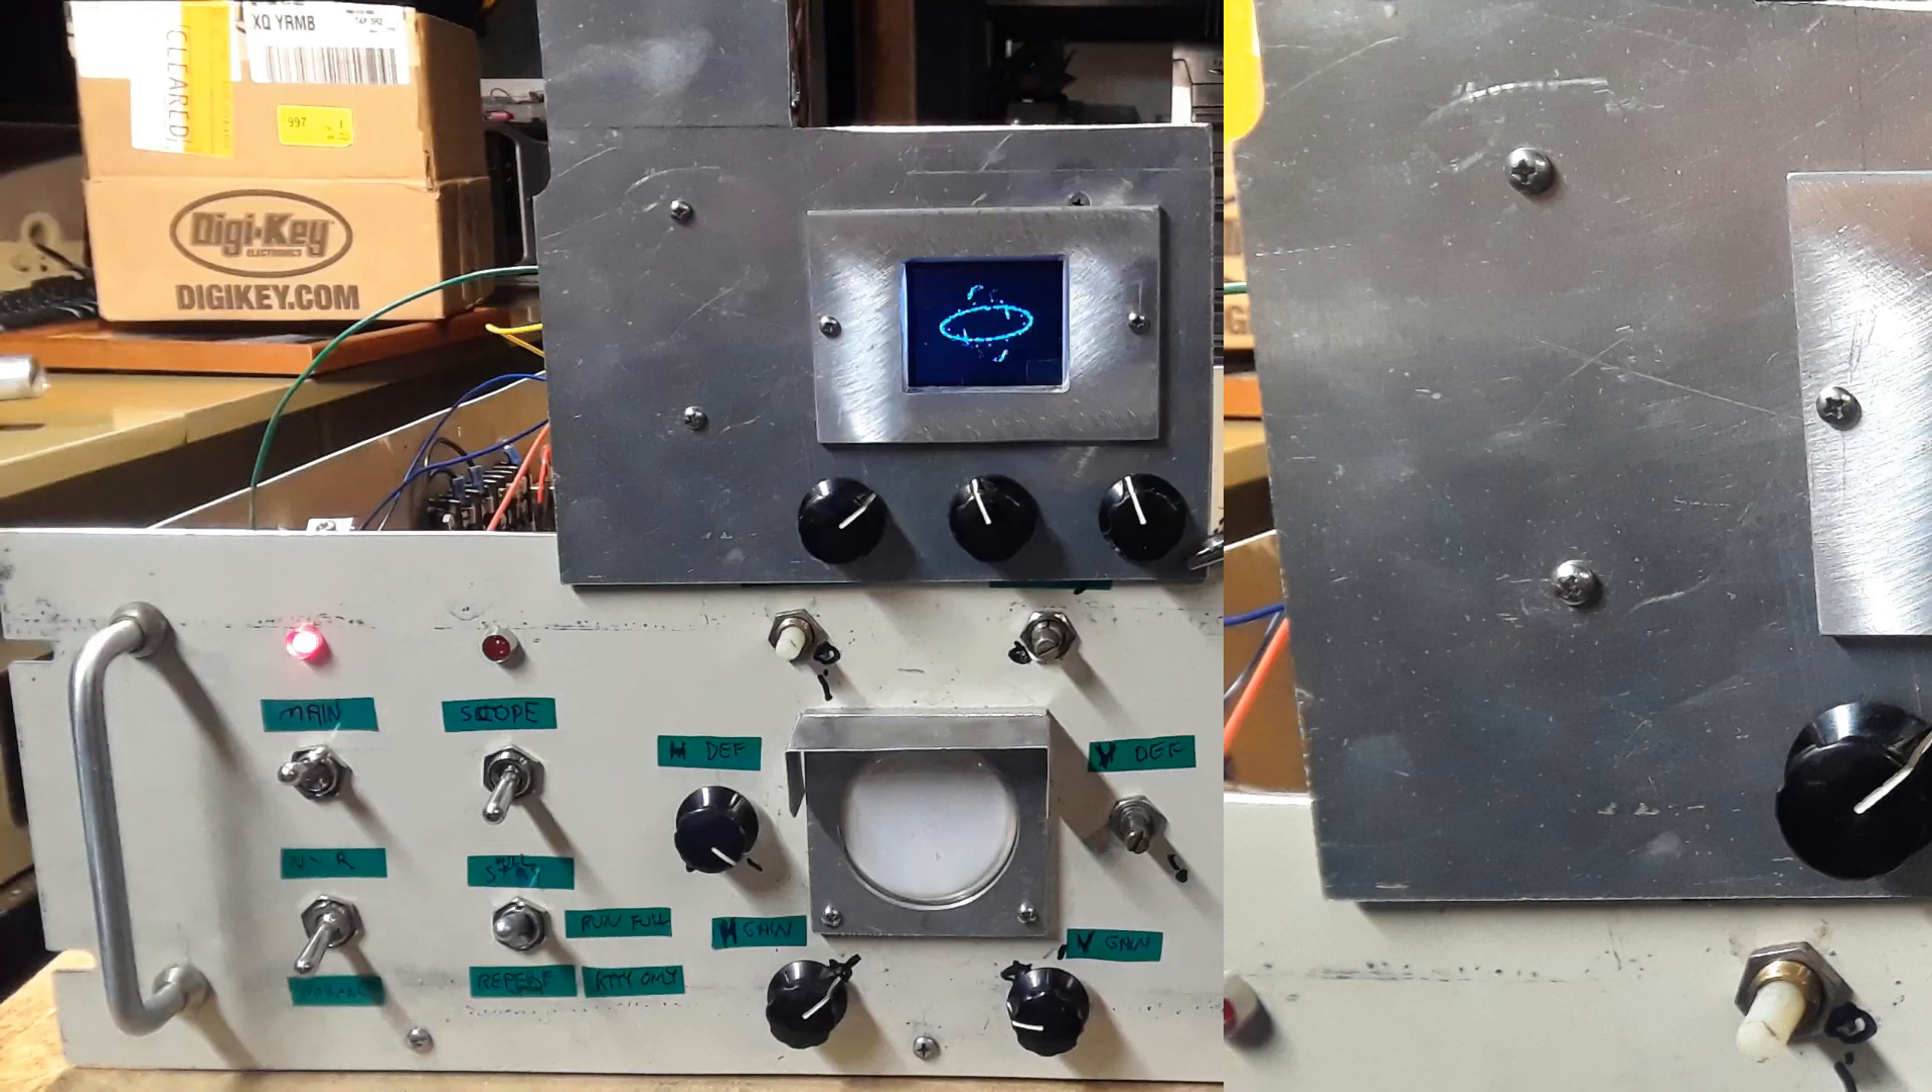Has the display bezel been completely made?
Yes.